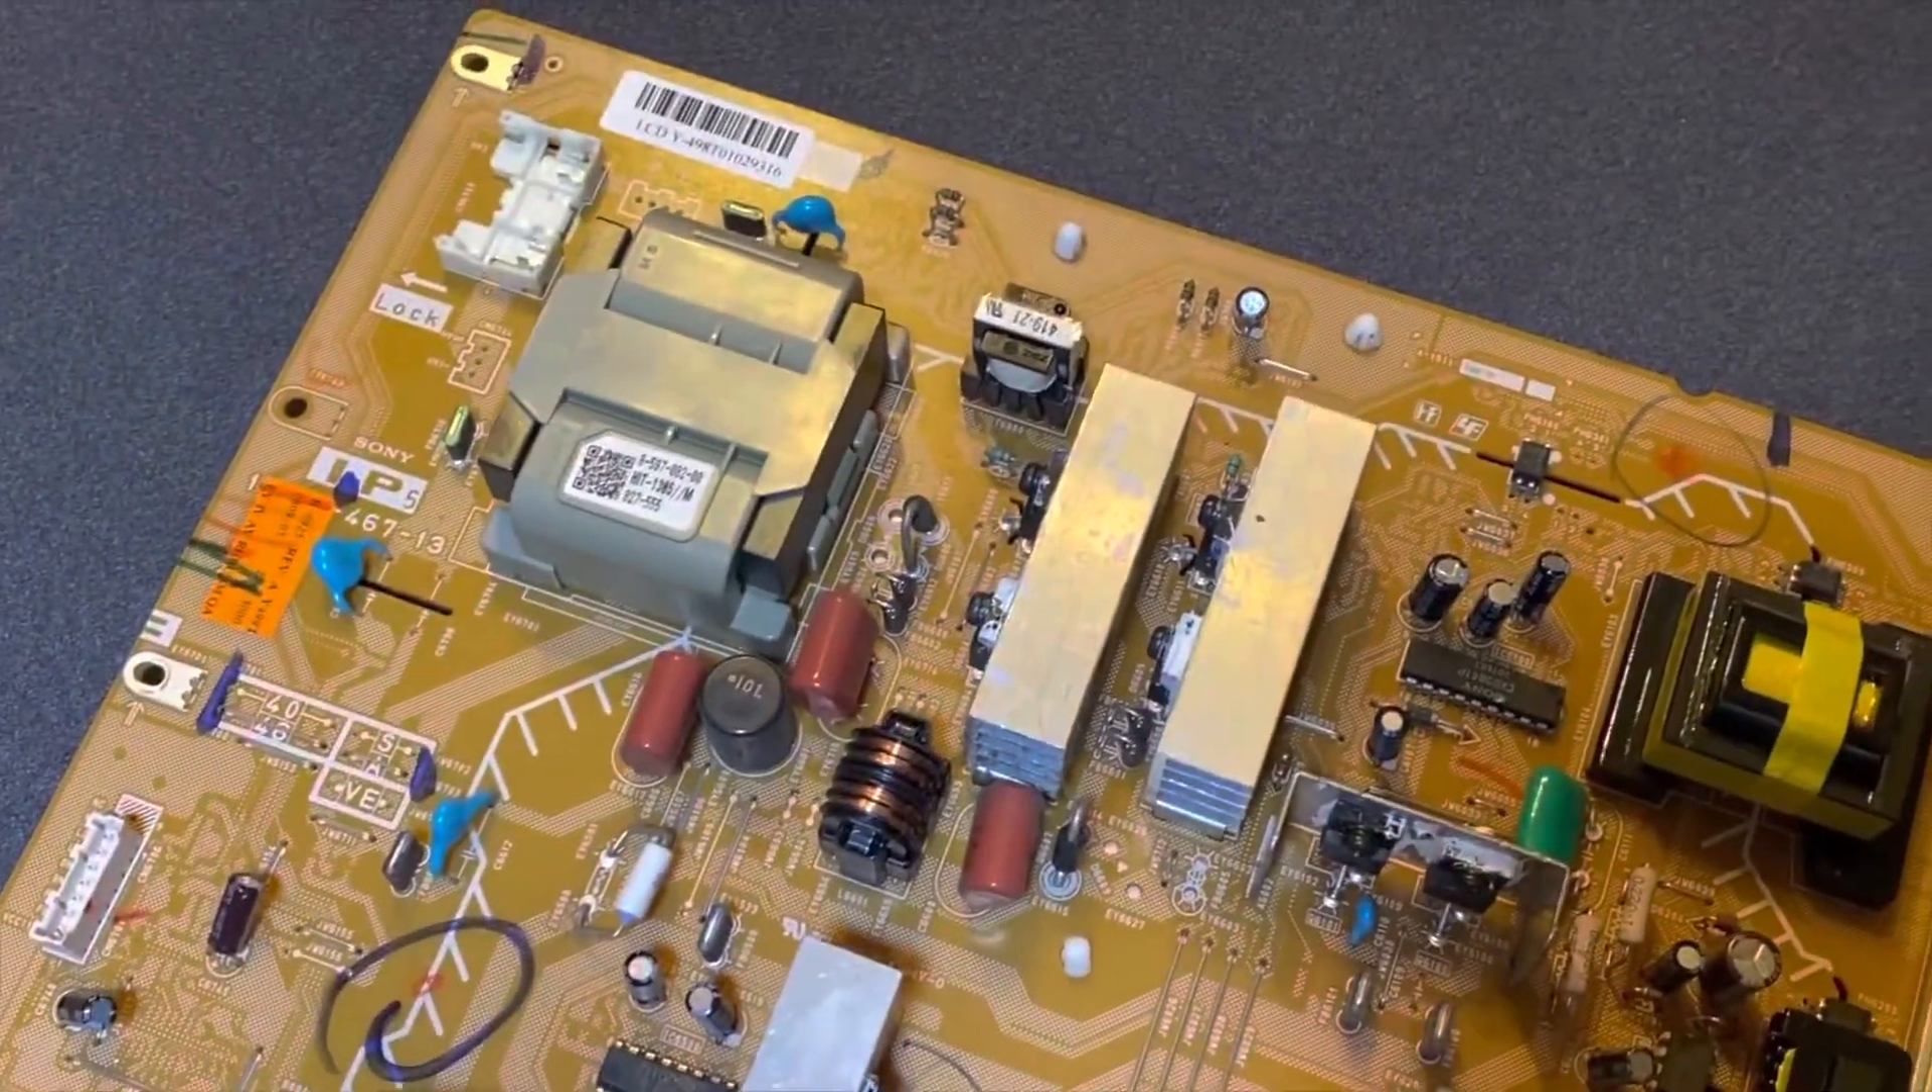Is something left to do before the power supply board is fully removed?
No.